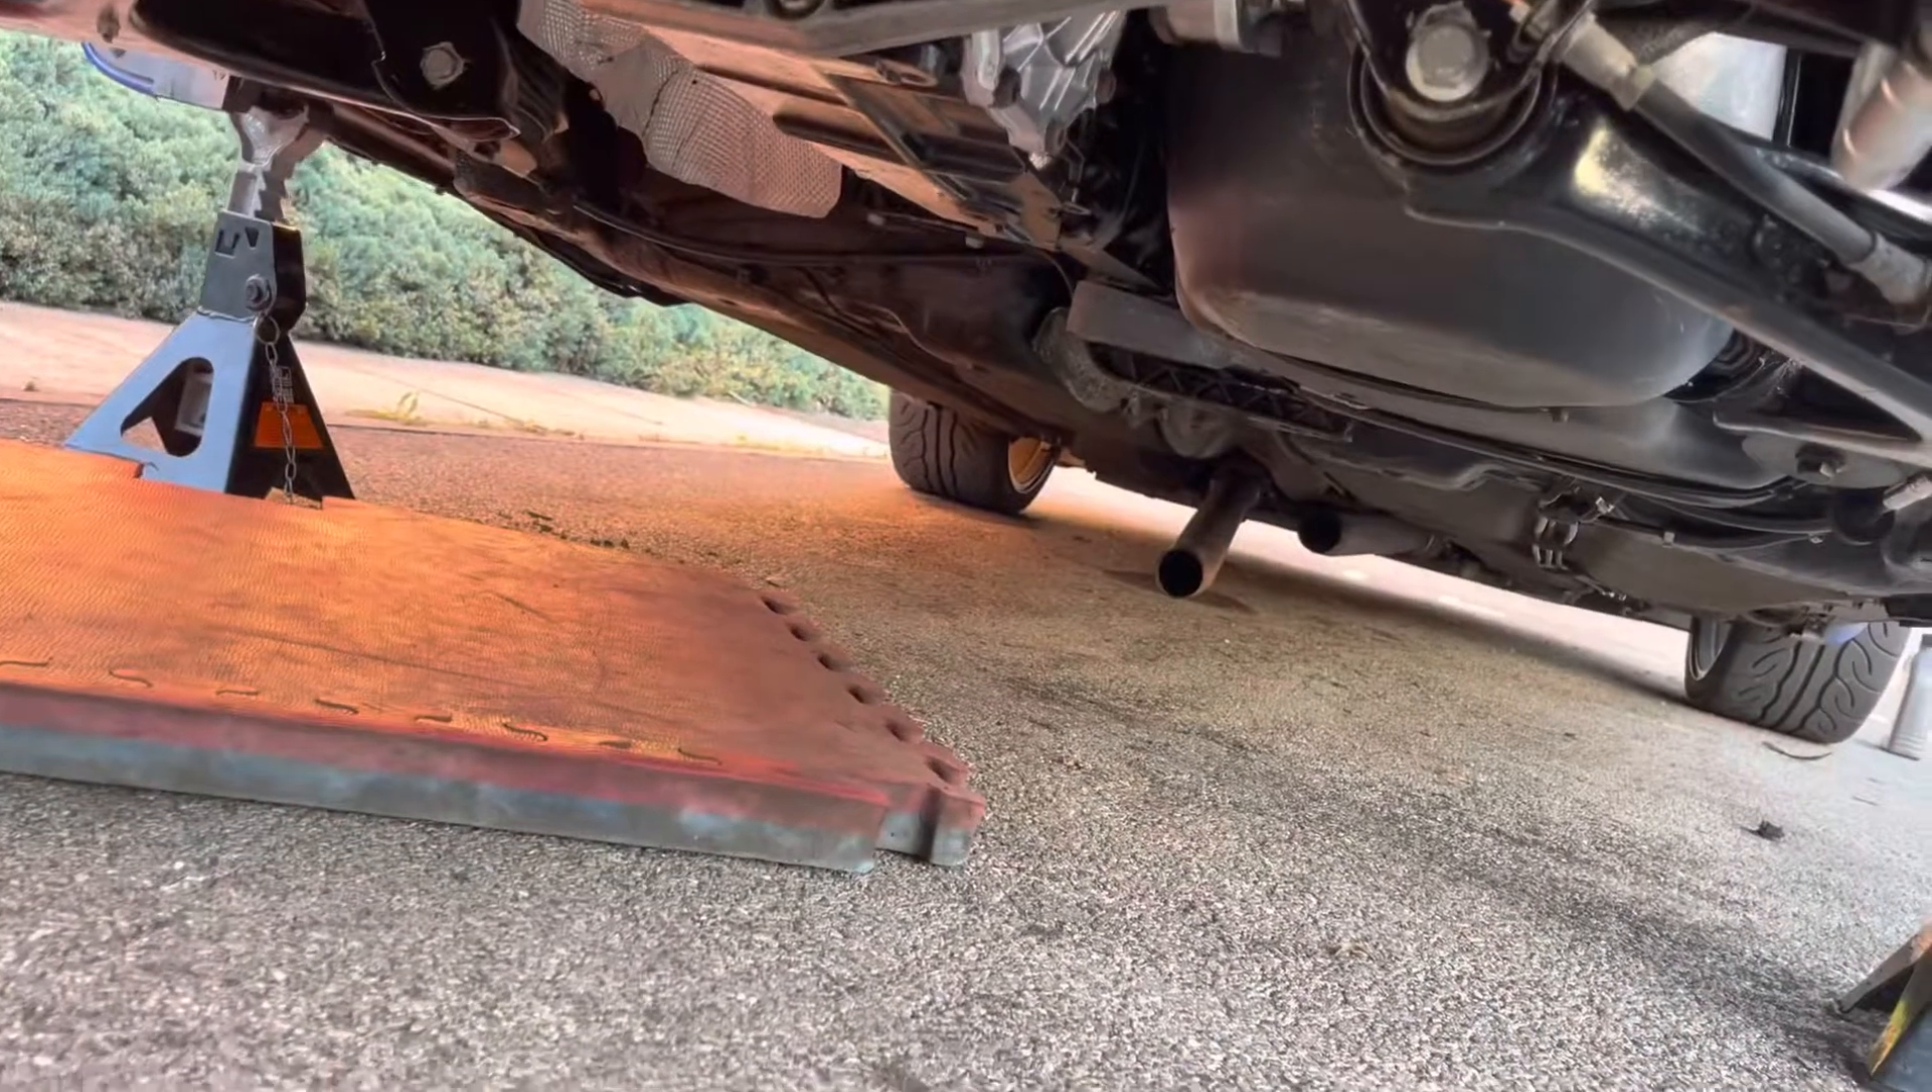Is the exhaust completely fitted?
No.